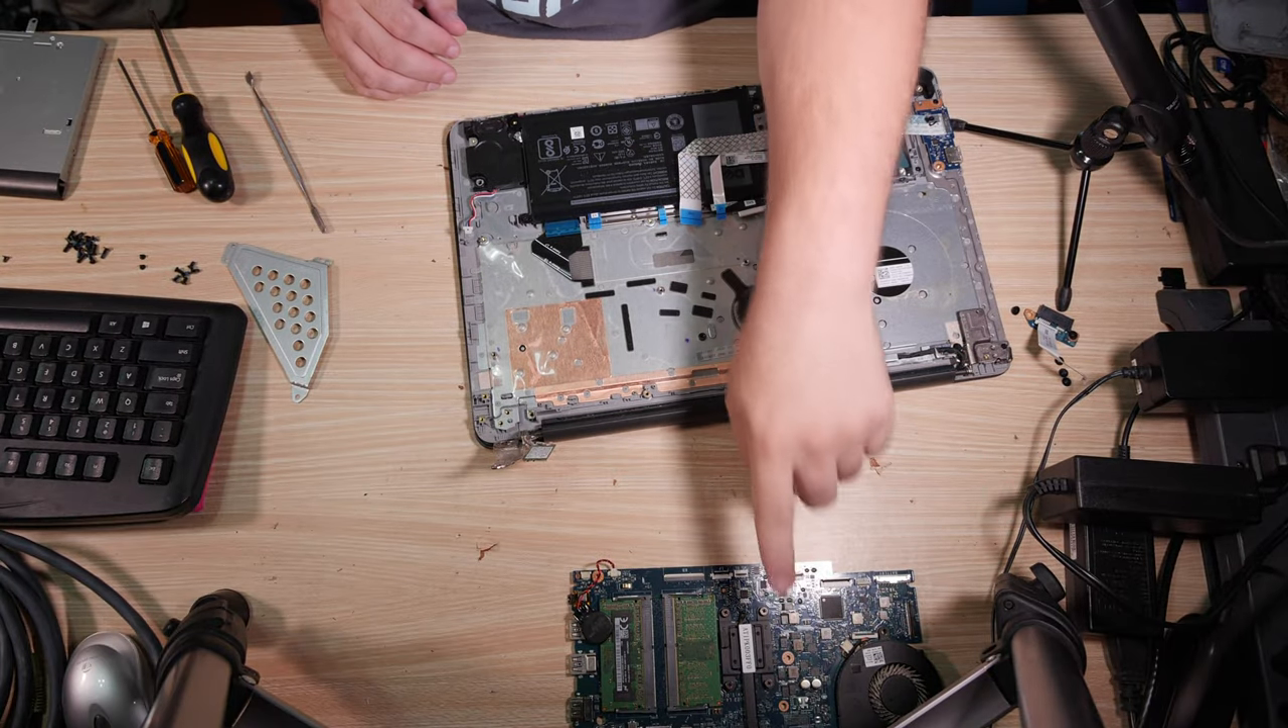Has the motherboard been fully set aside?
Yes.